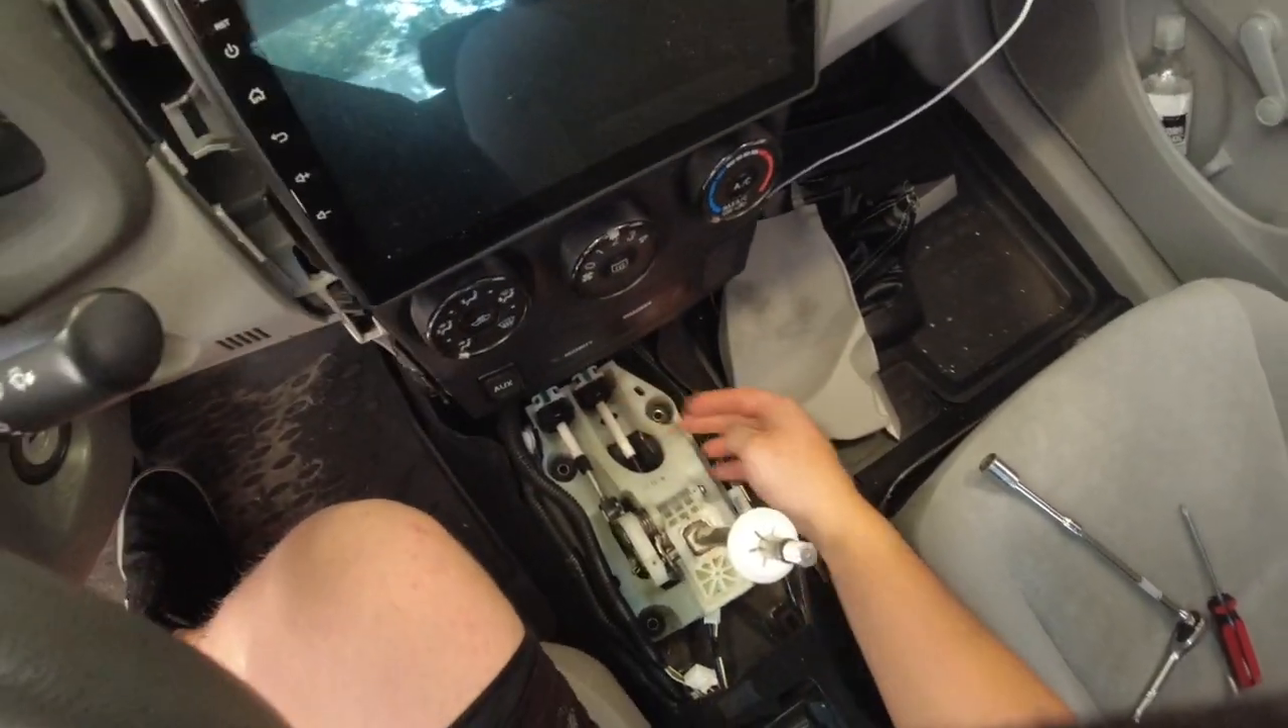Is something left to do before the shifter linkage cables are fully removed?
Yes.